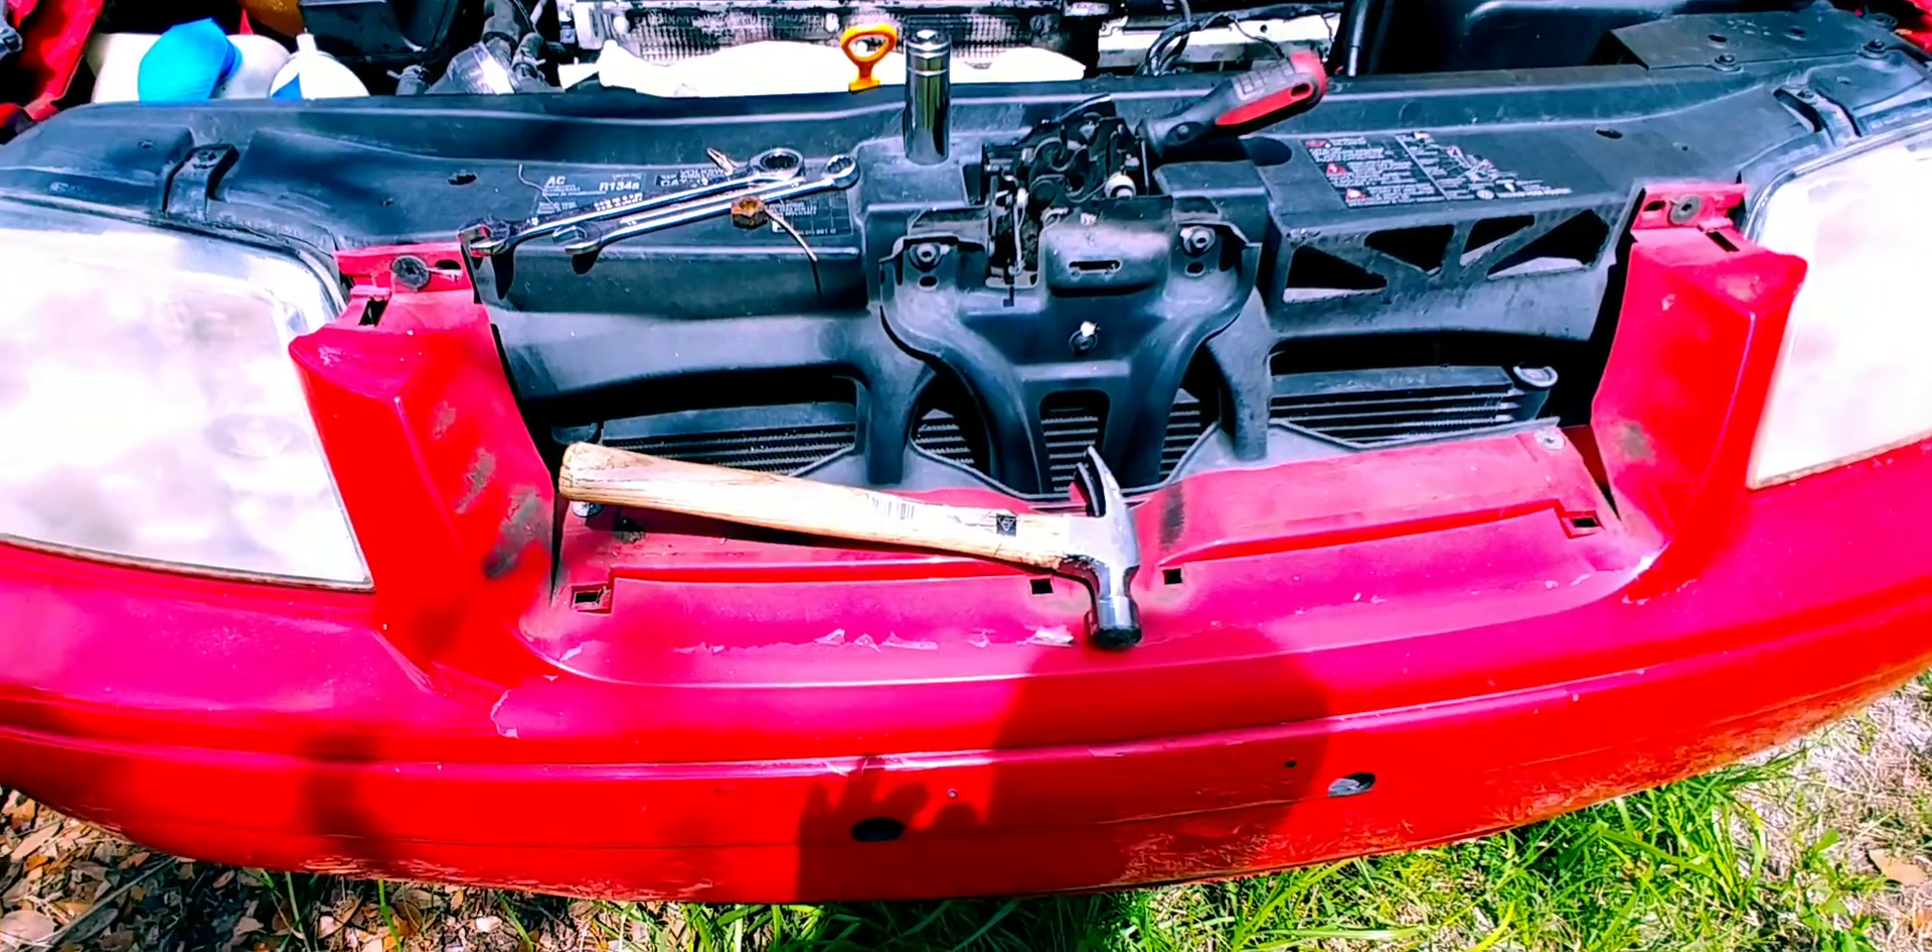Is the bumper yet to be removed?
Yes.